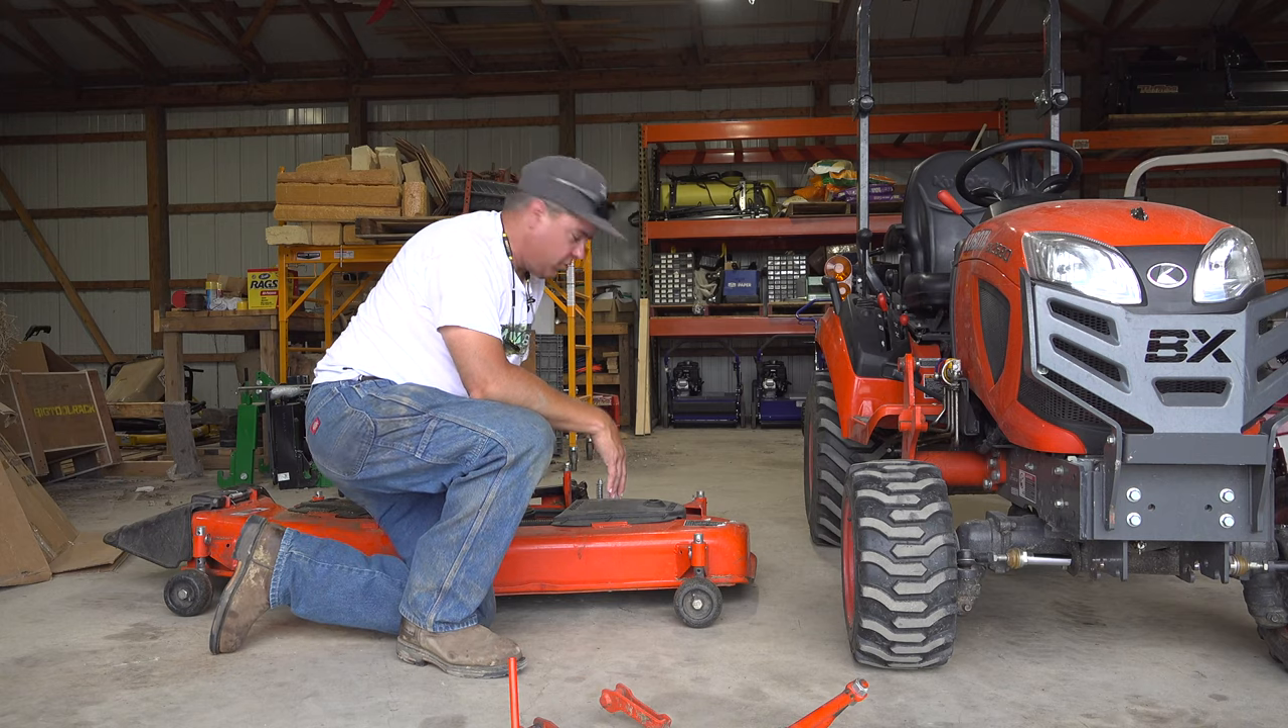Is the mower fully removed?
Yes.